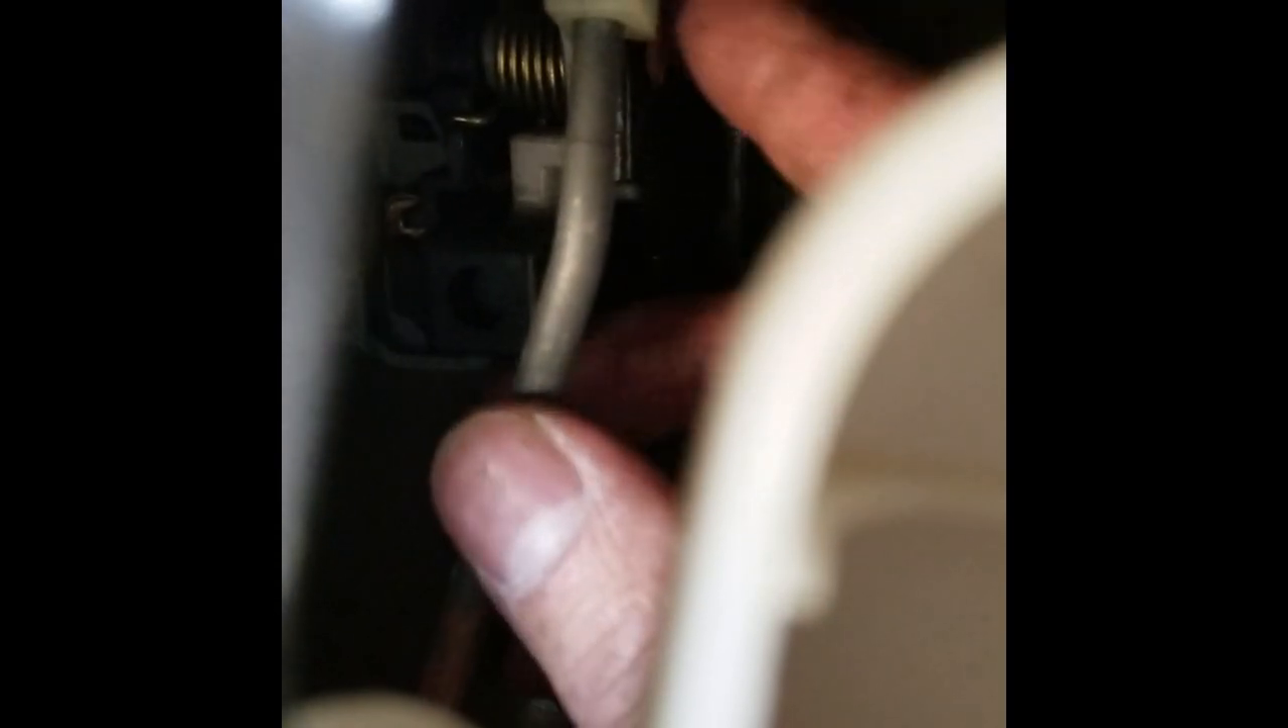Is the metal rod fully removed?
No.